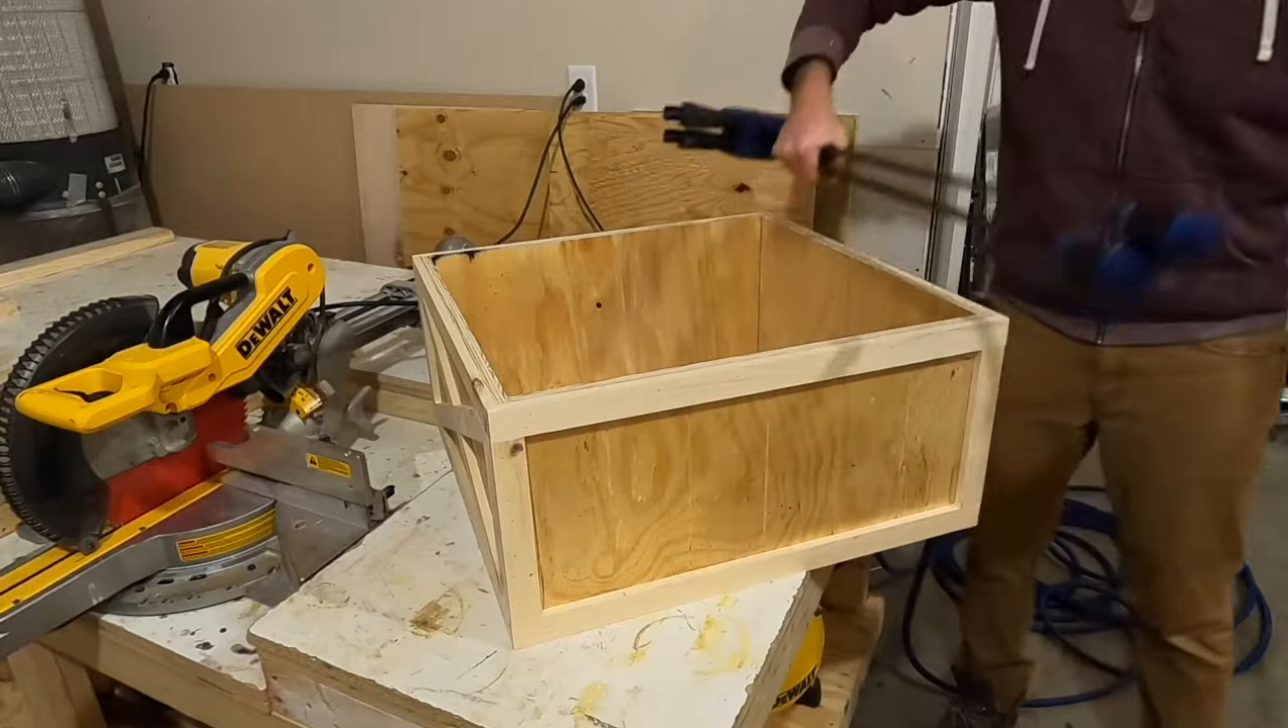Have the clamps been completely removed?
Yes.